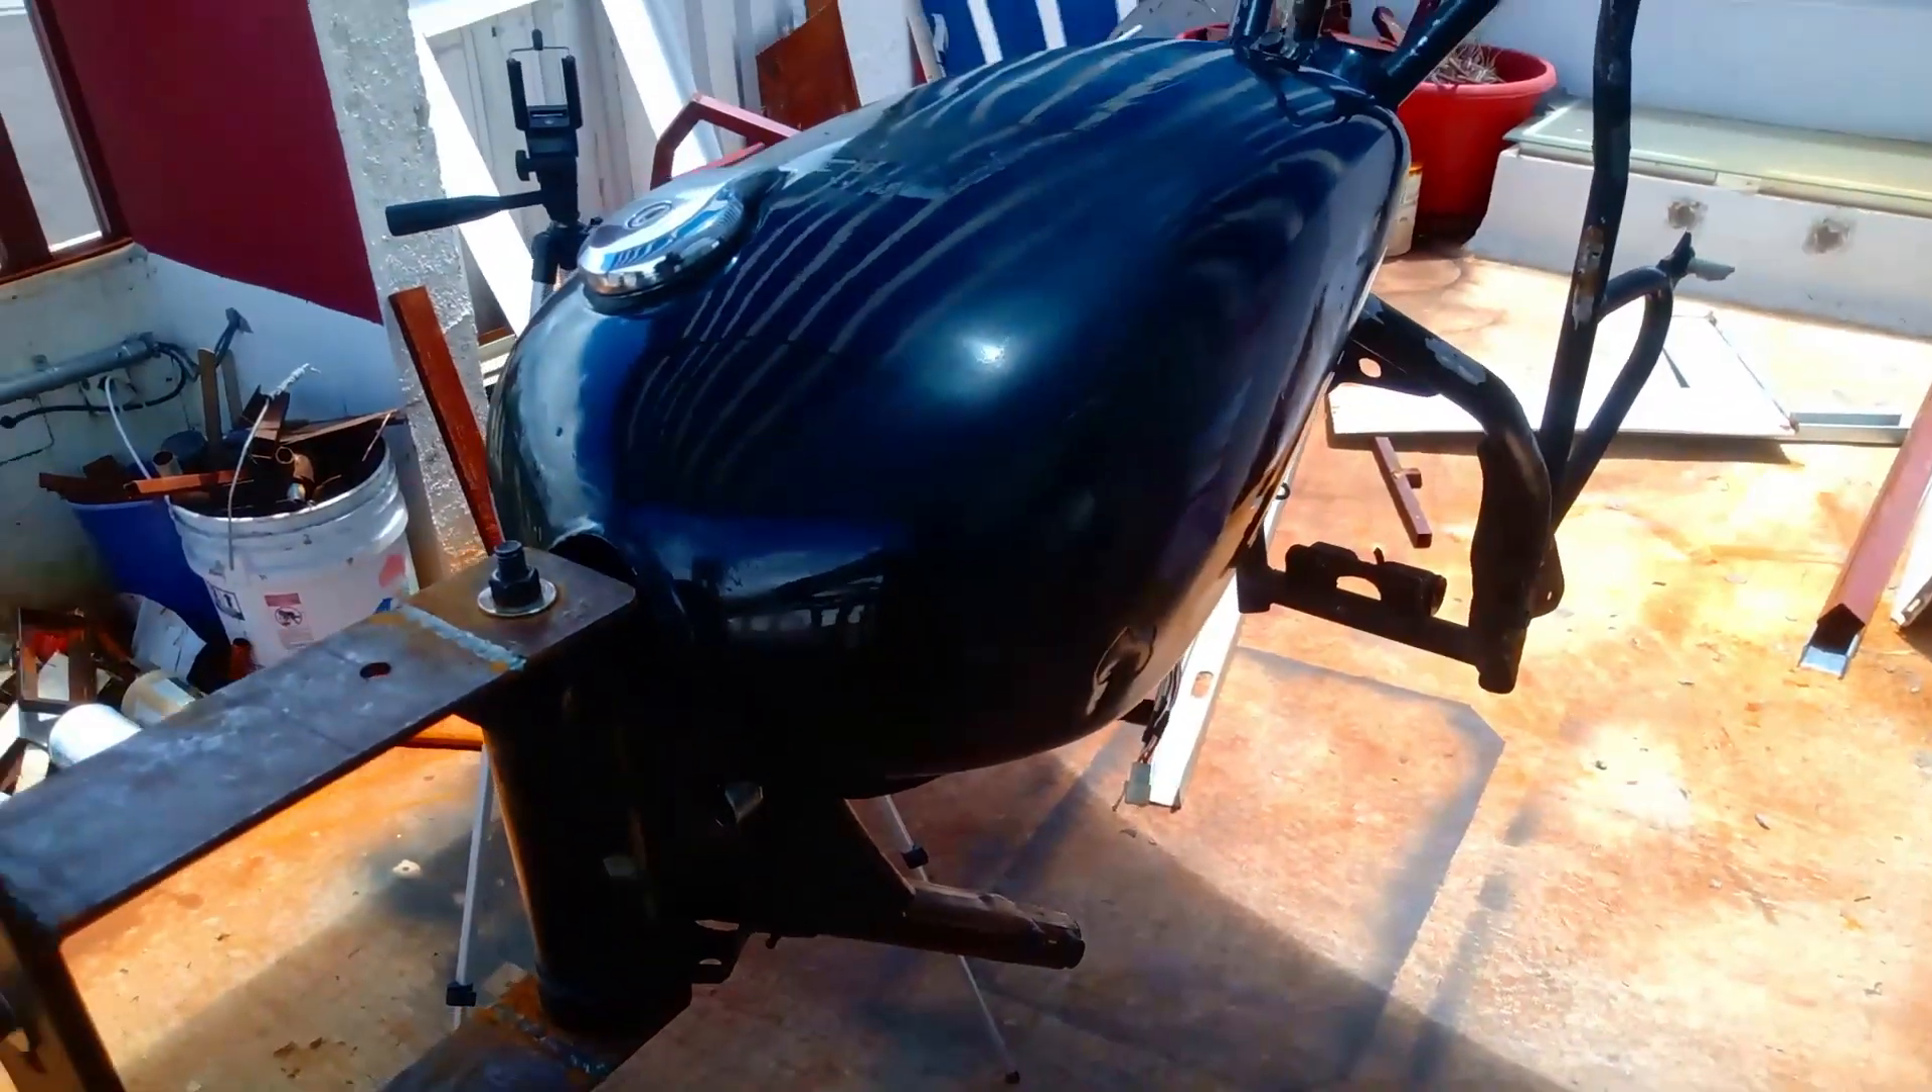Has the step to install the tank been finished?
Yes.